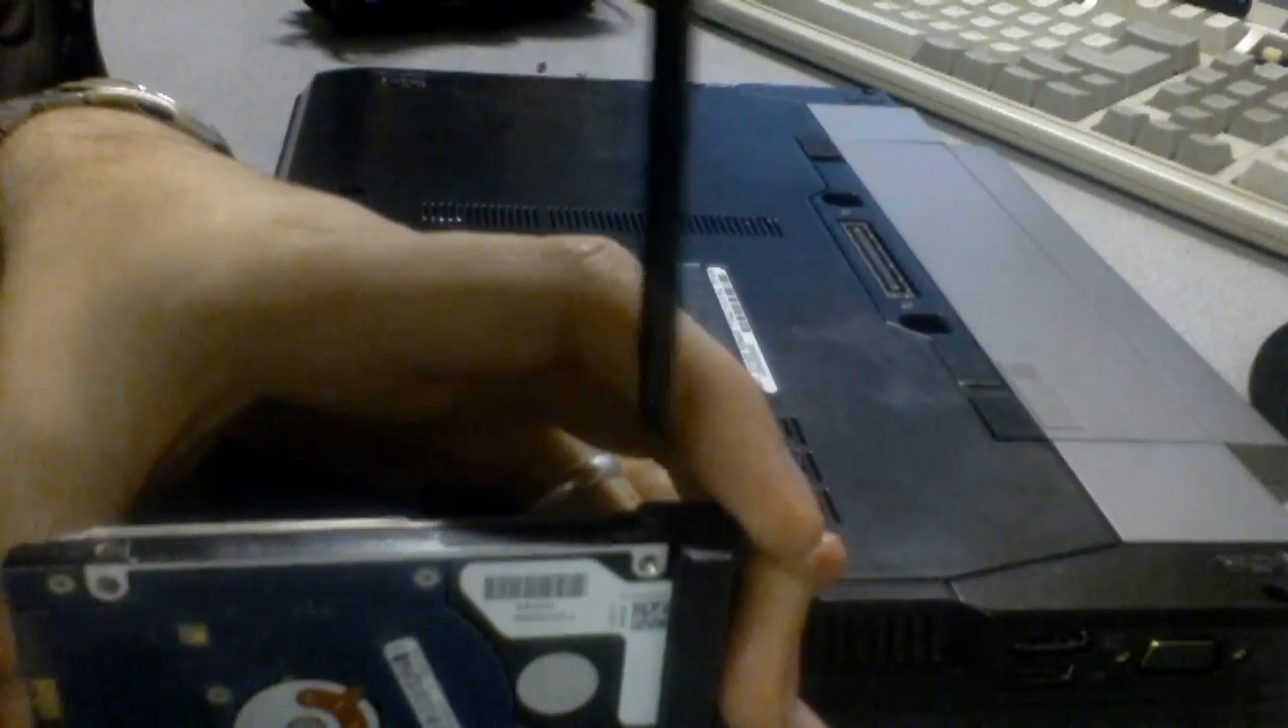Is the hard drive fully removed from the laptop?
Yes.